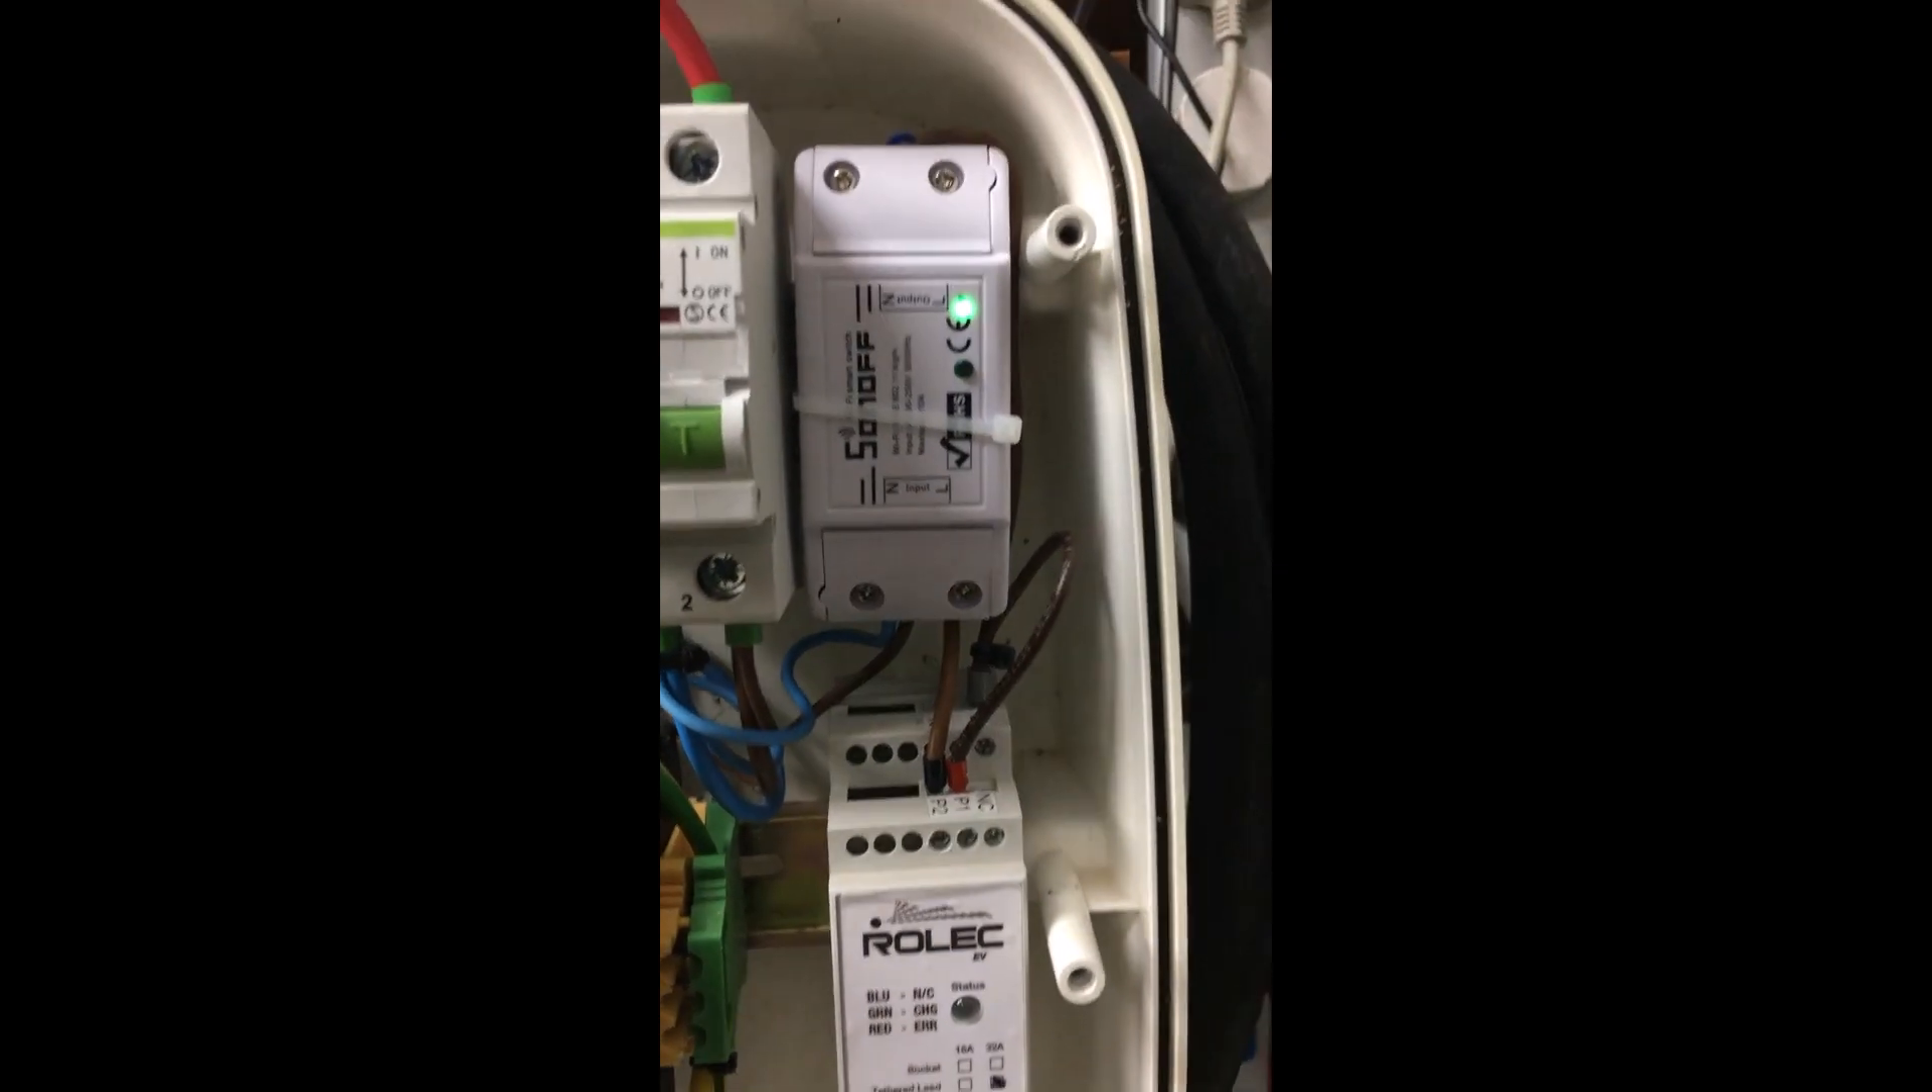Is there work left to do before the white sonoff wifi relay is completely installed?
No.